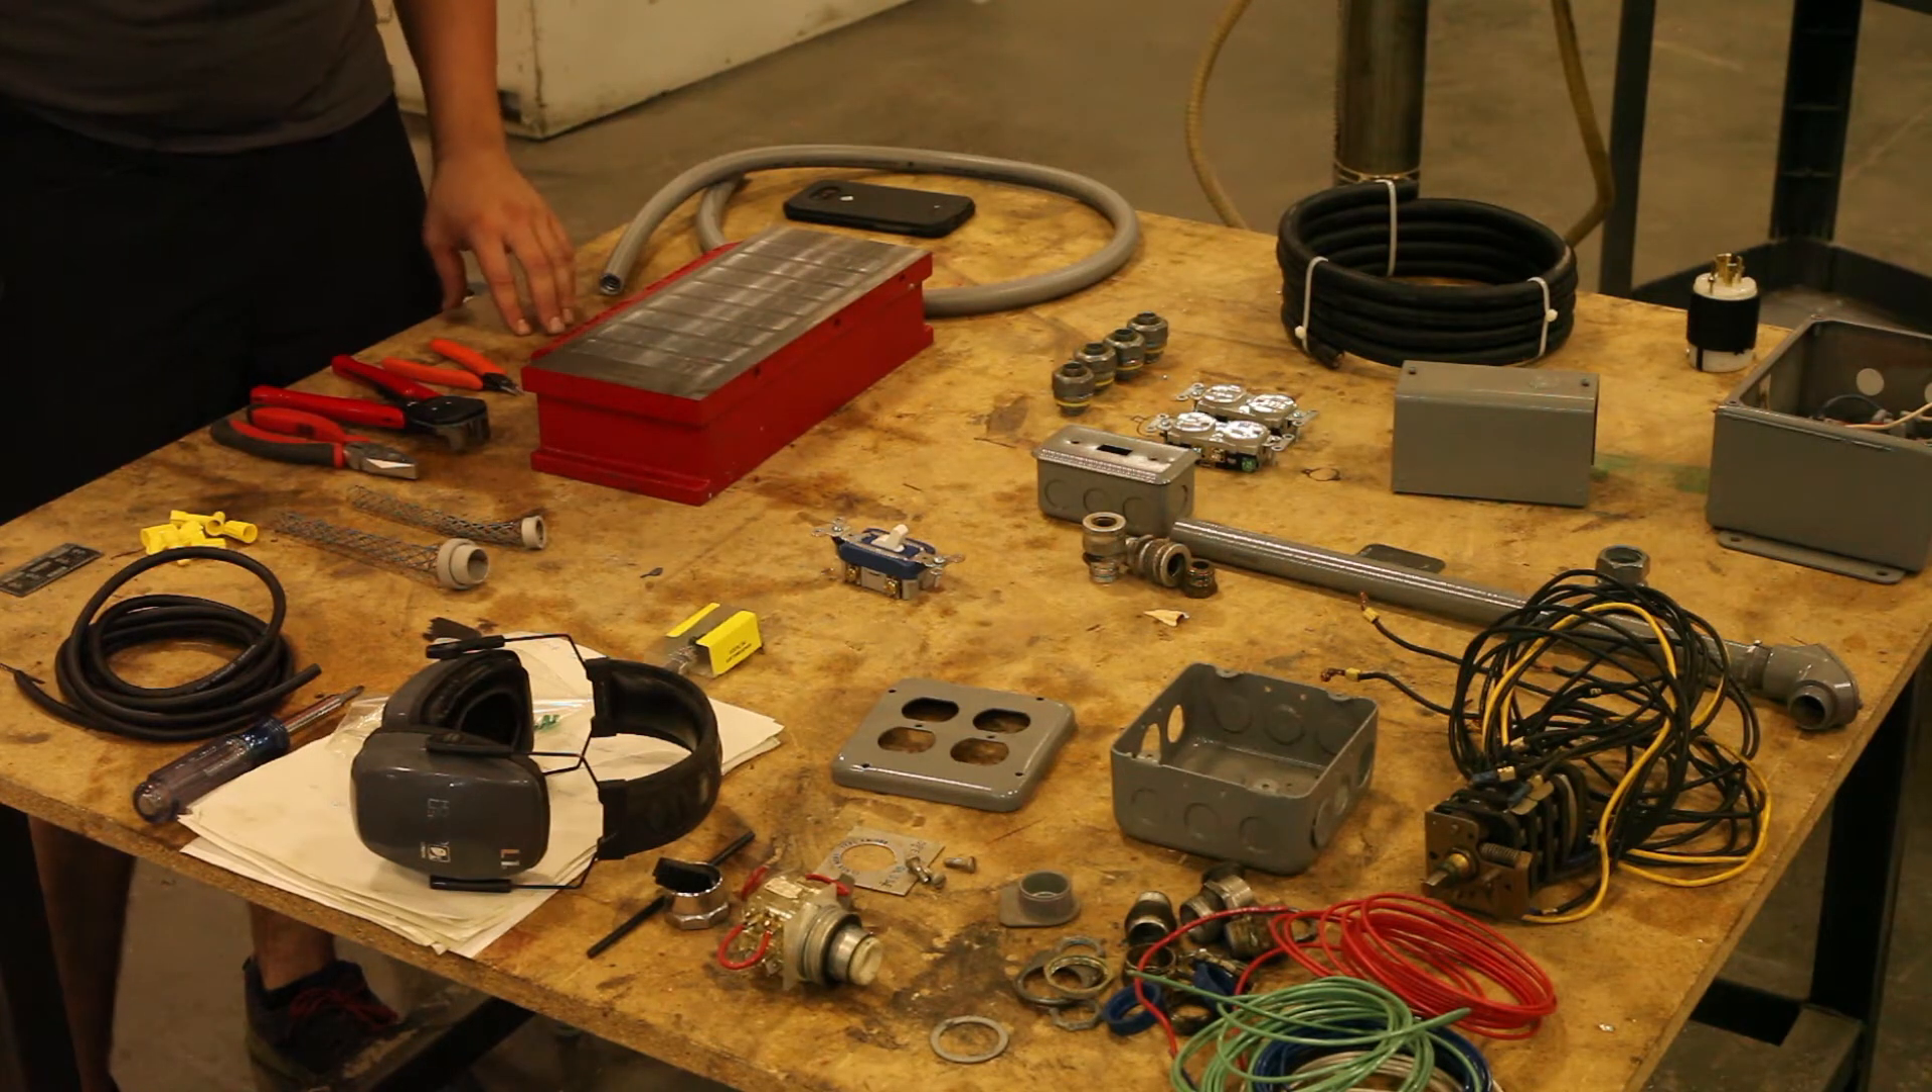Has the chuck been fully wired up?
No.